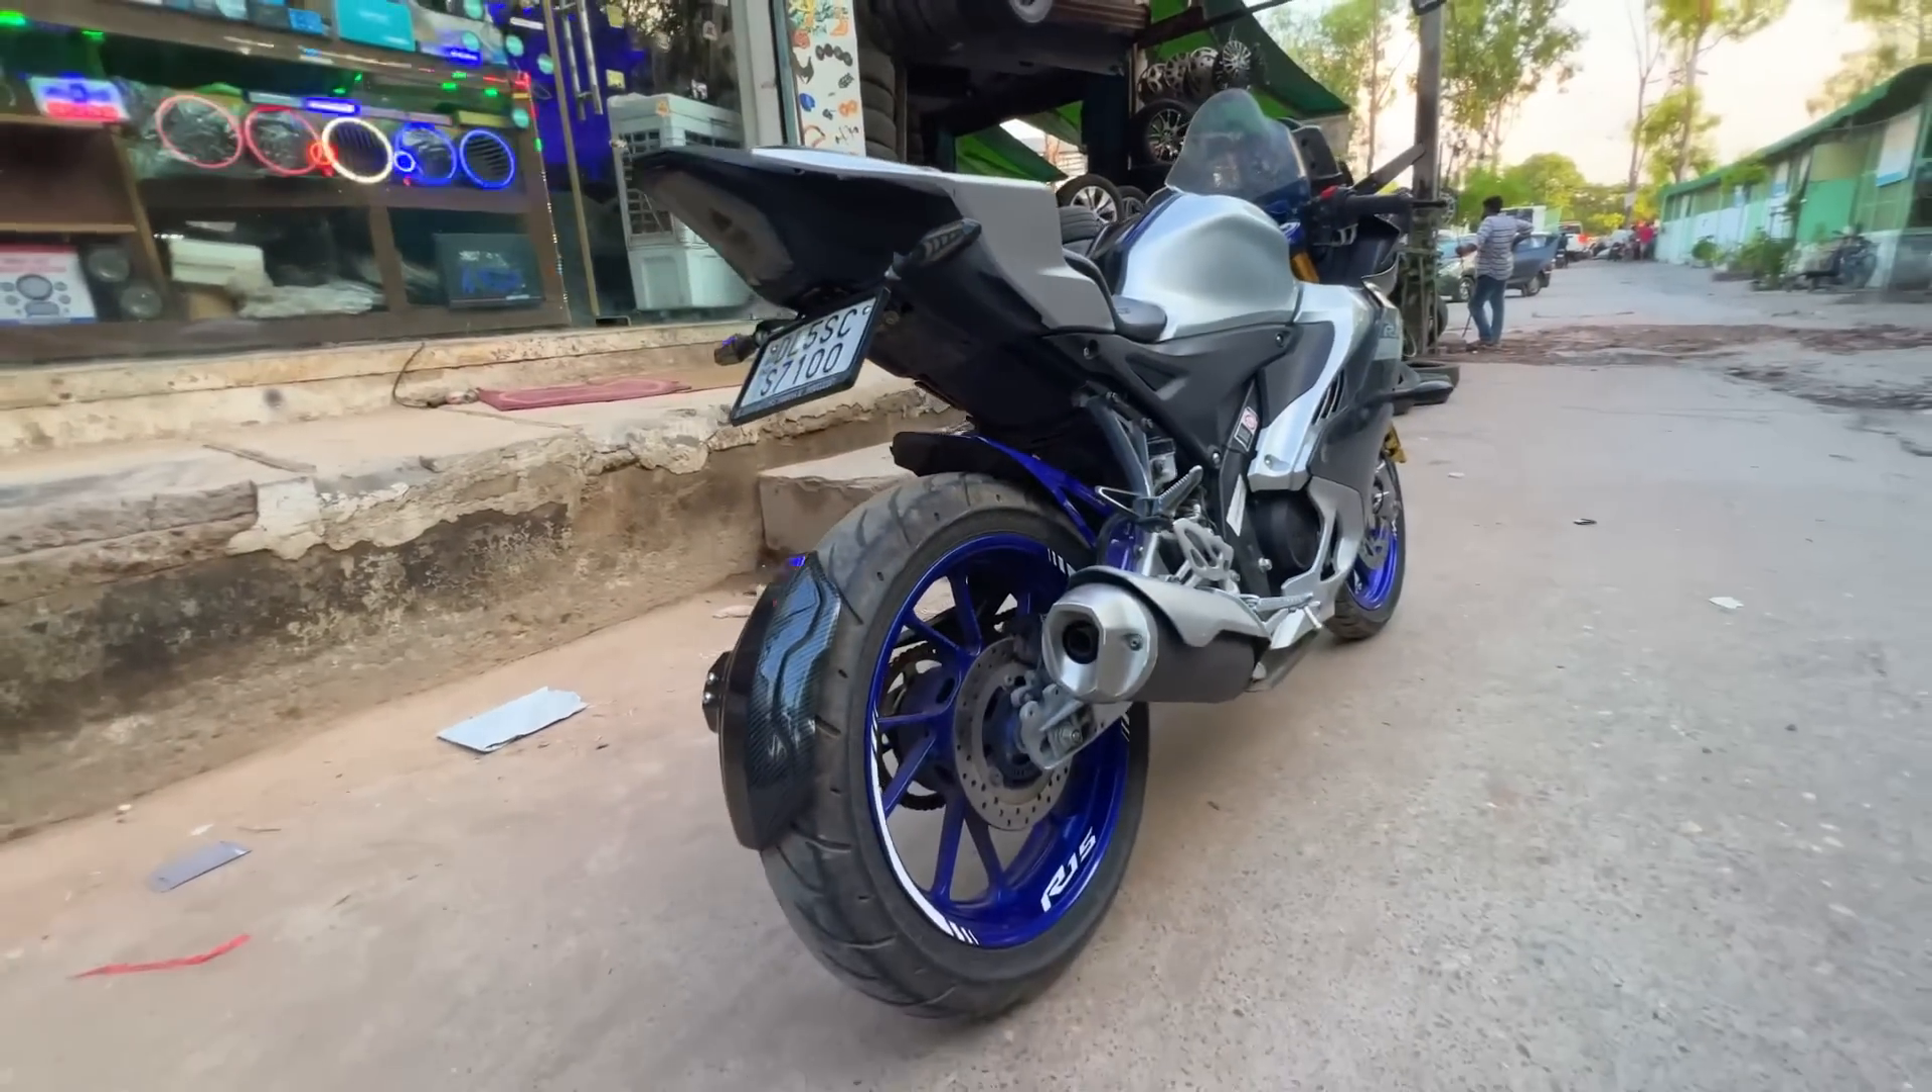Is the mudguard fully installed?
Yes.